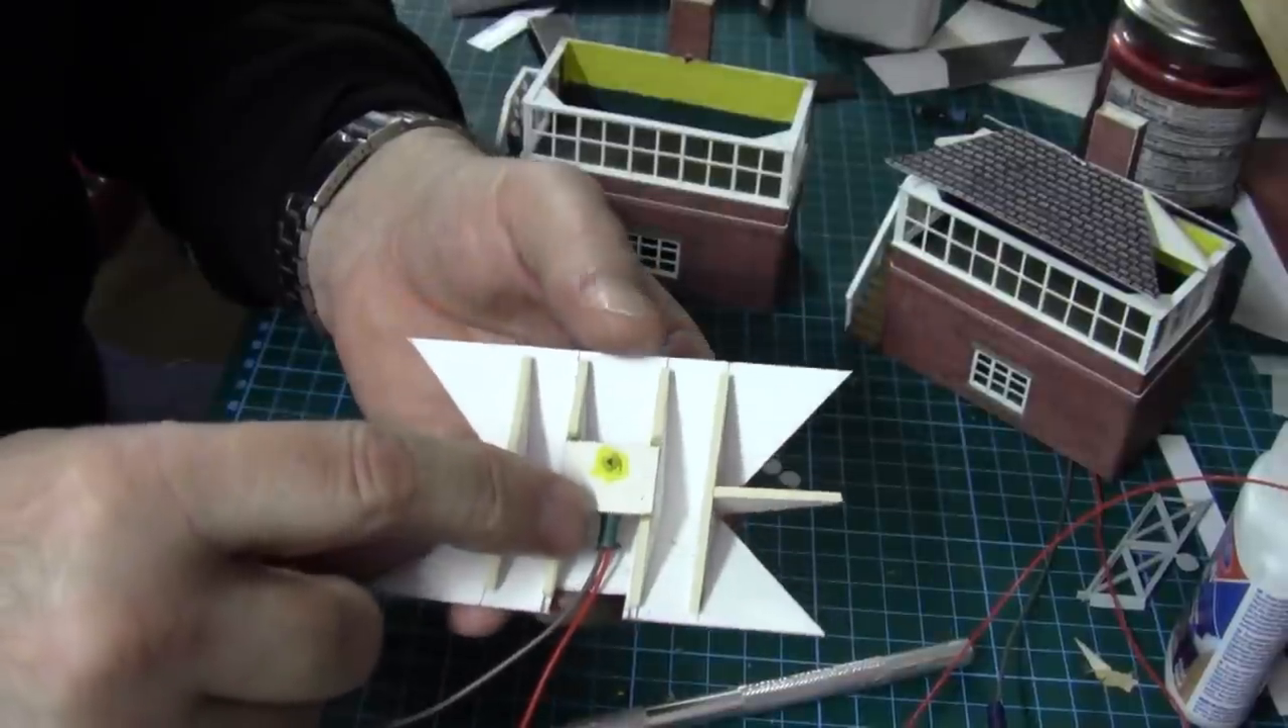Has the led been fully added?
Yes.